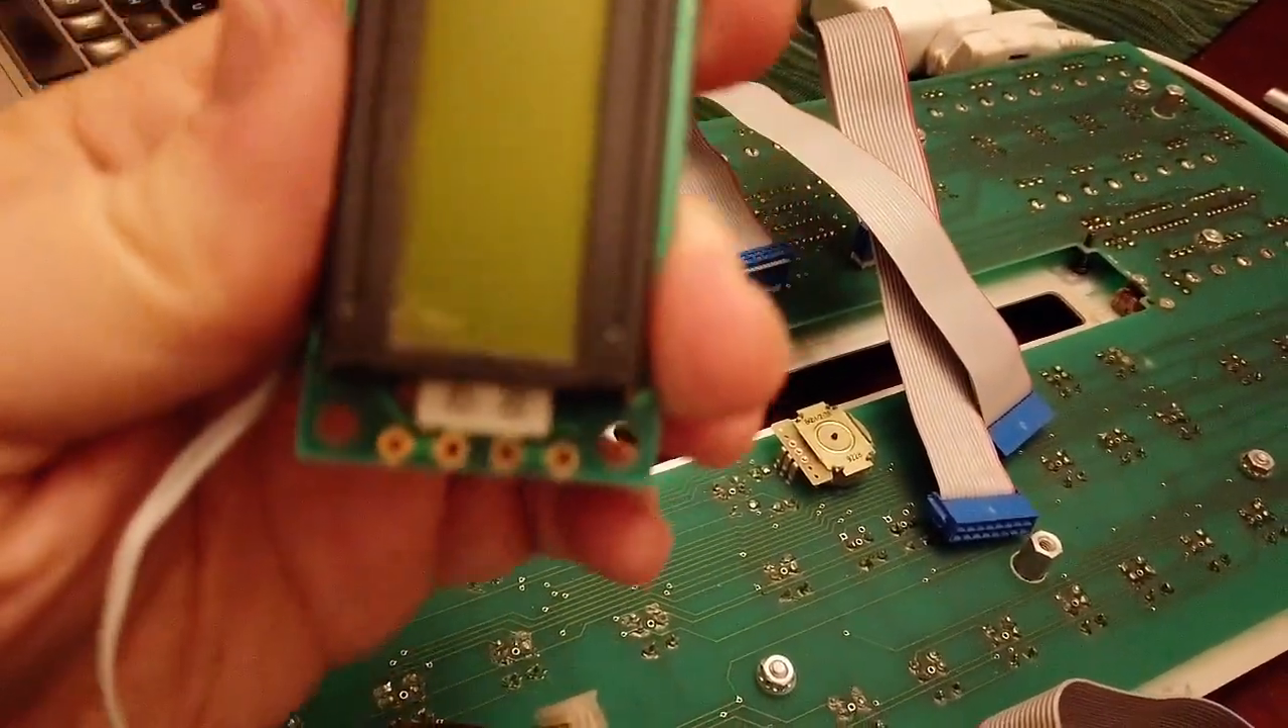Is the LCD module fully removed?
Yes.